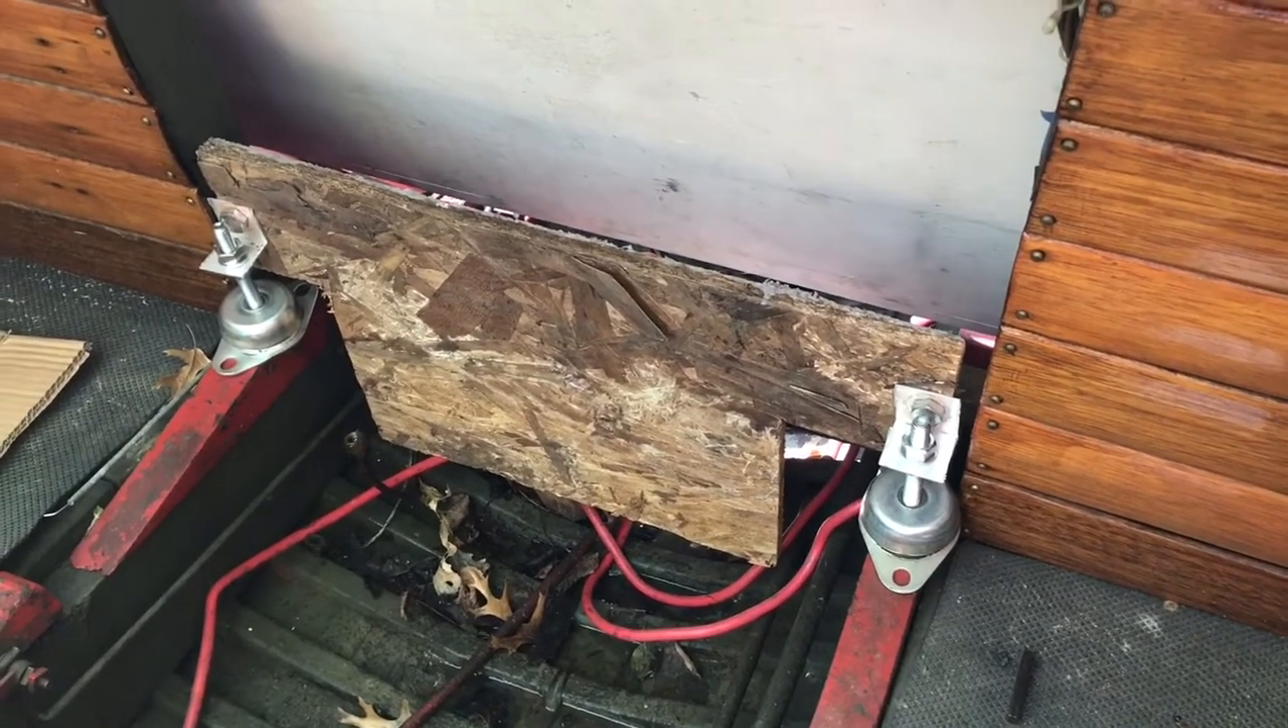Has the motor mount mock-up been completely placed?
Yes.